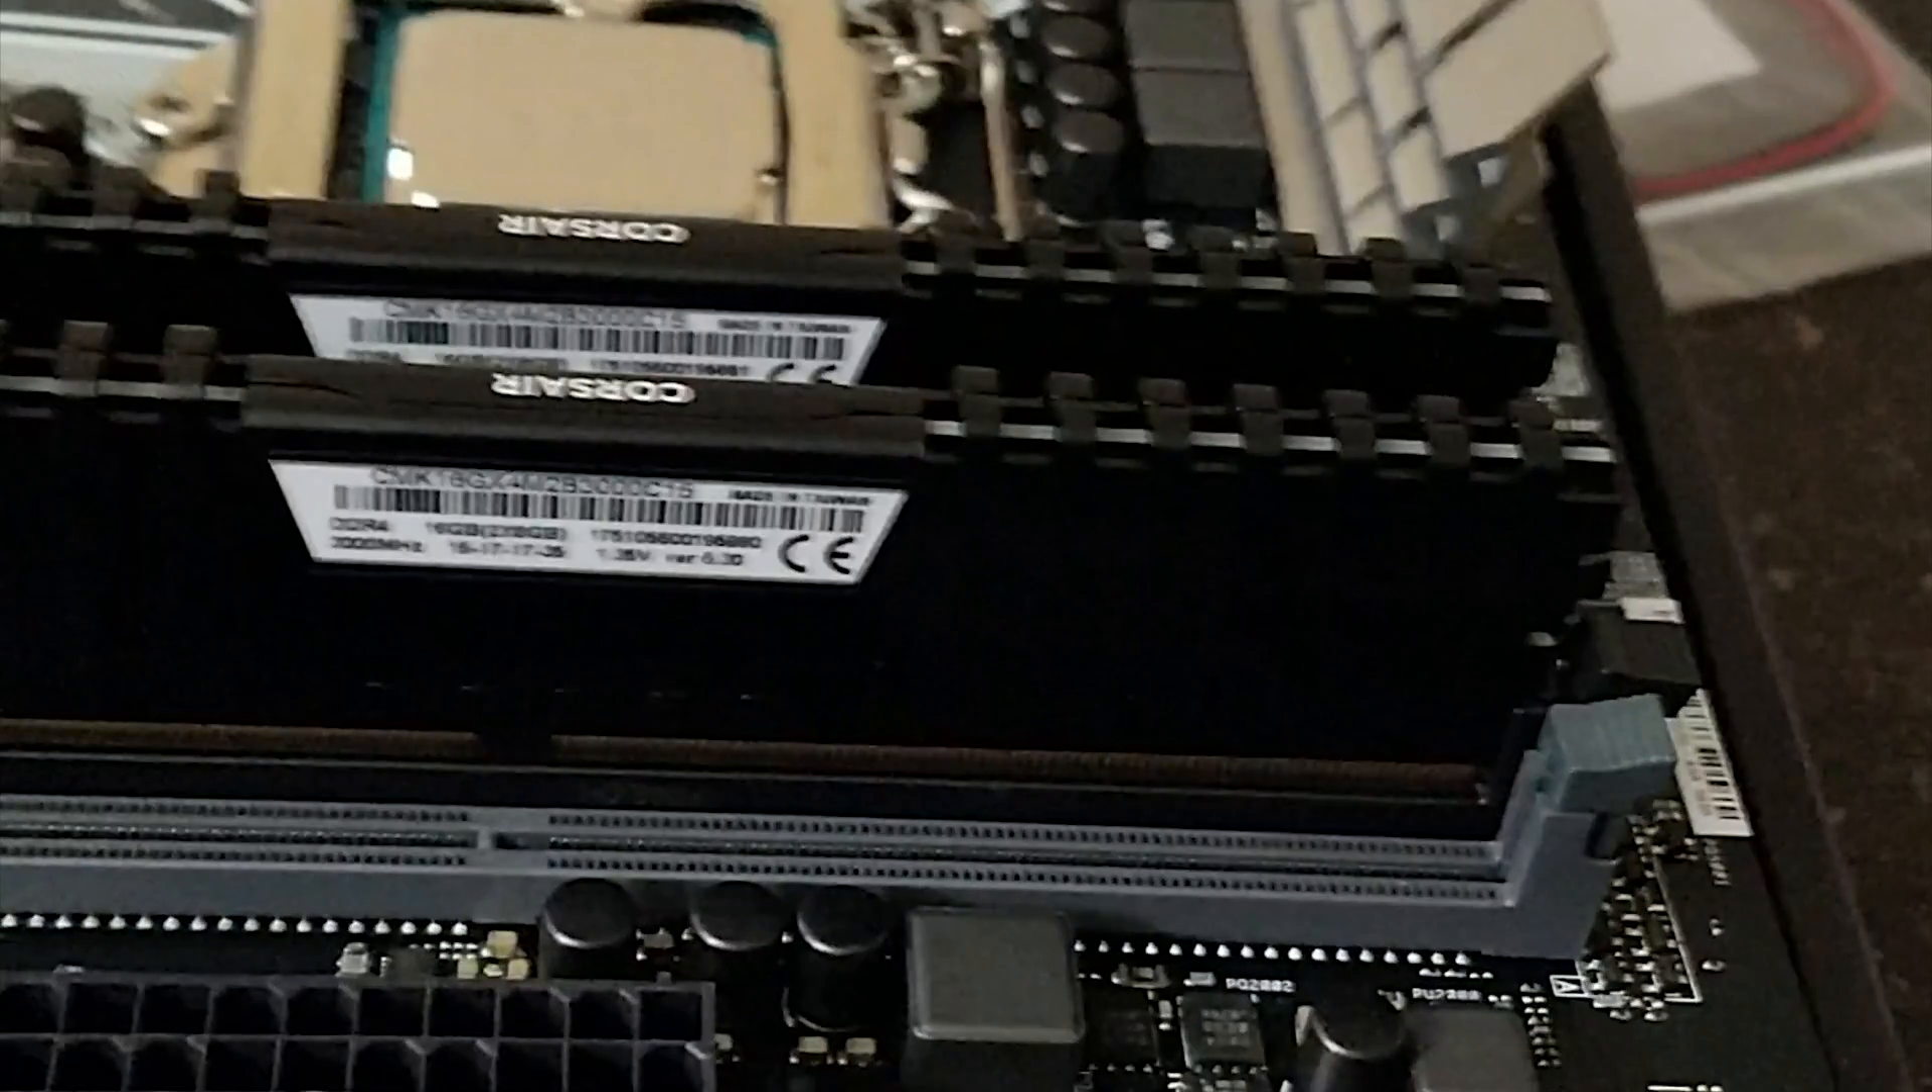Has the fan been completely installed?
No.